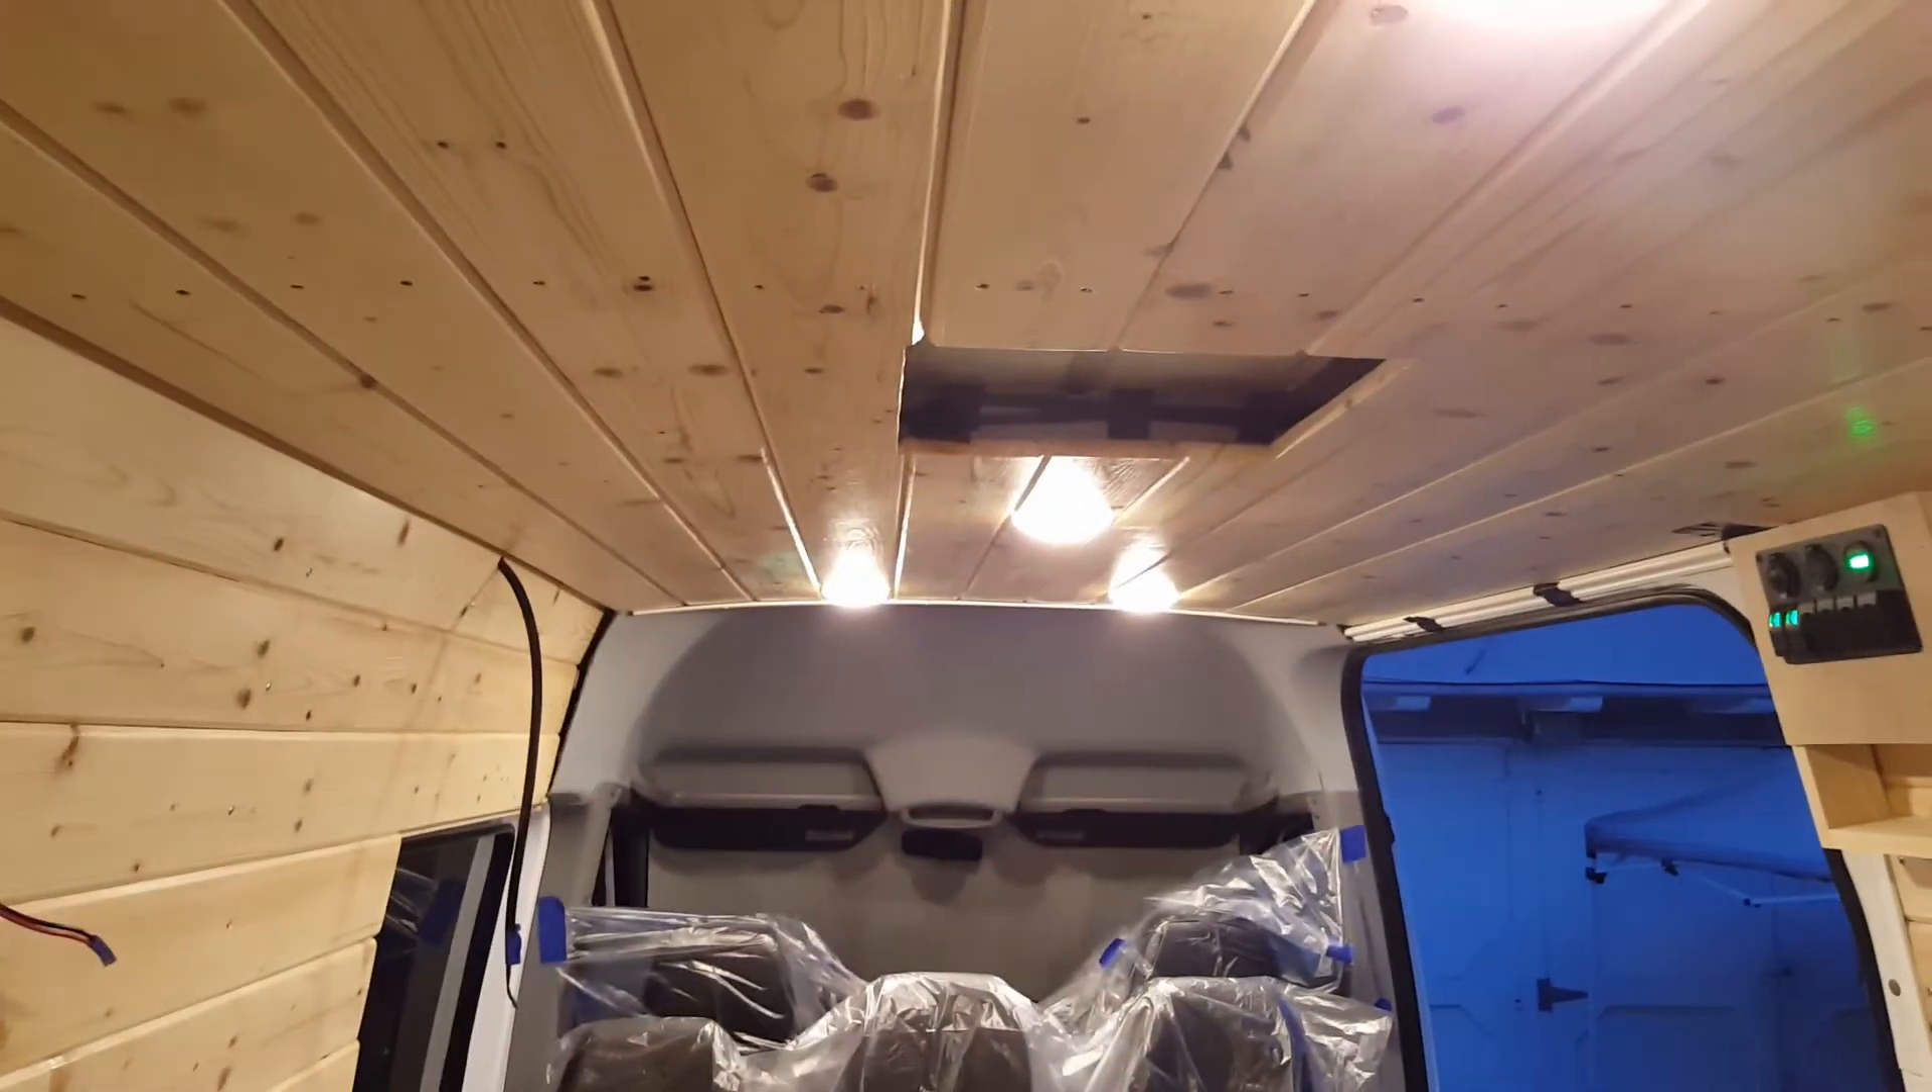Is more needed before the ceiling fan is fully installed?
Yes.